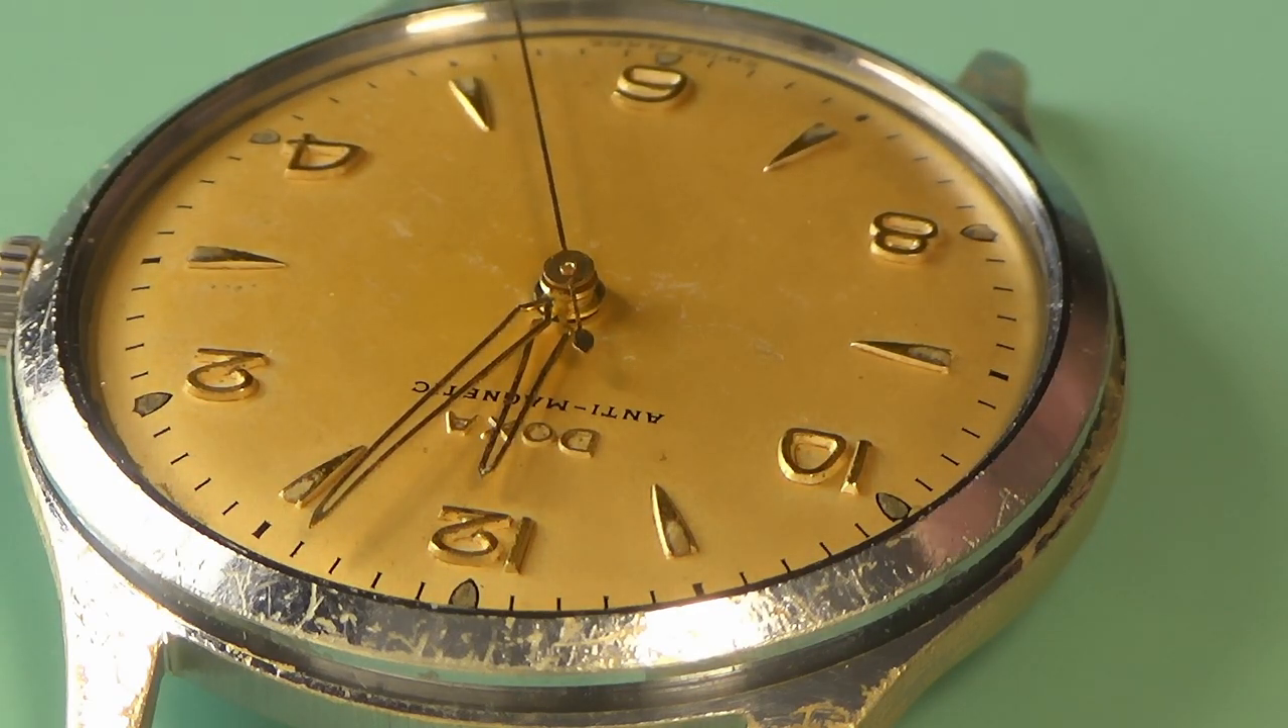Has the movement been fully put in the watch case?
Yes.